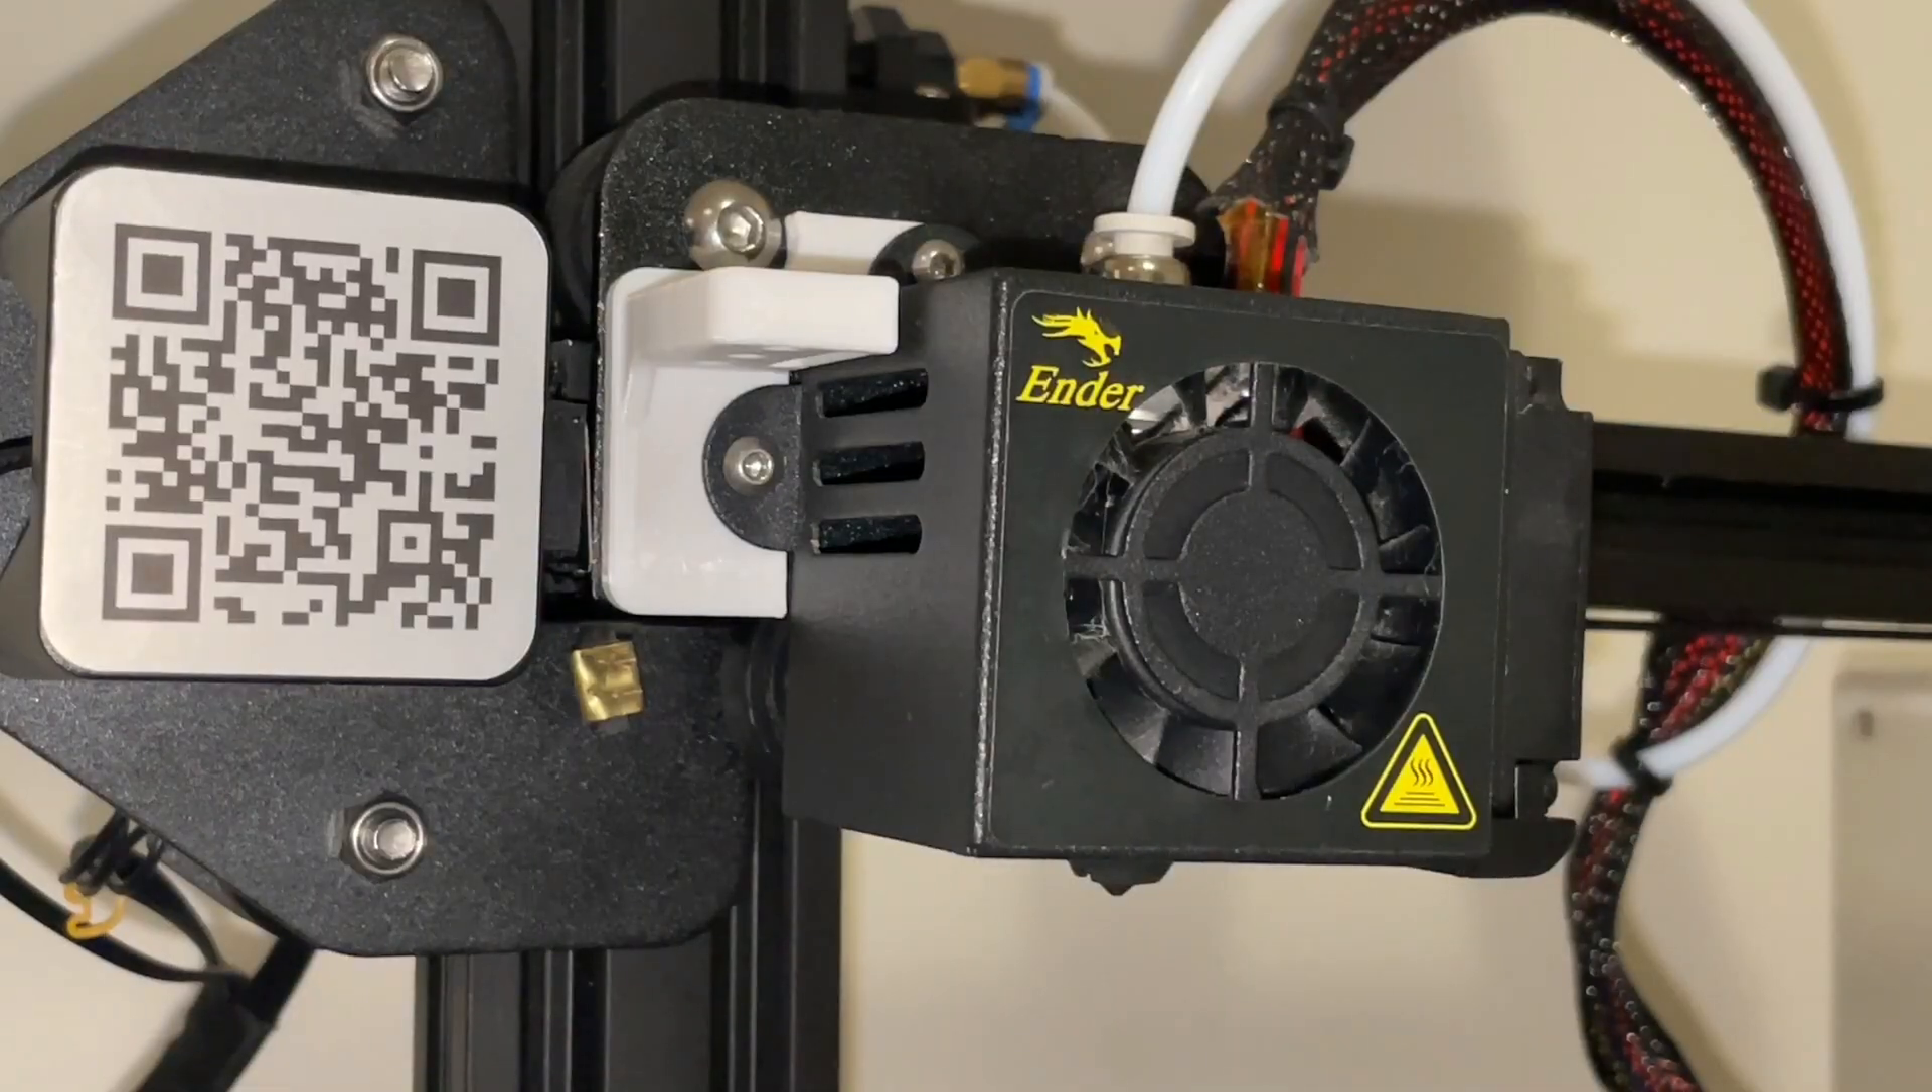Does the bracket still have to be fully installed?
No.